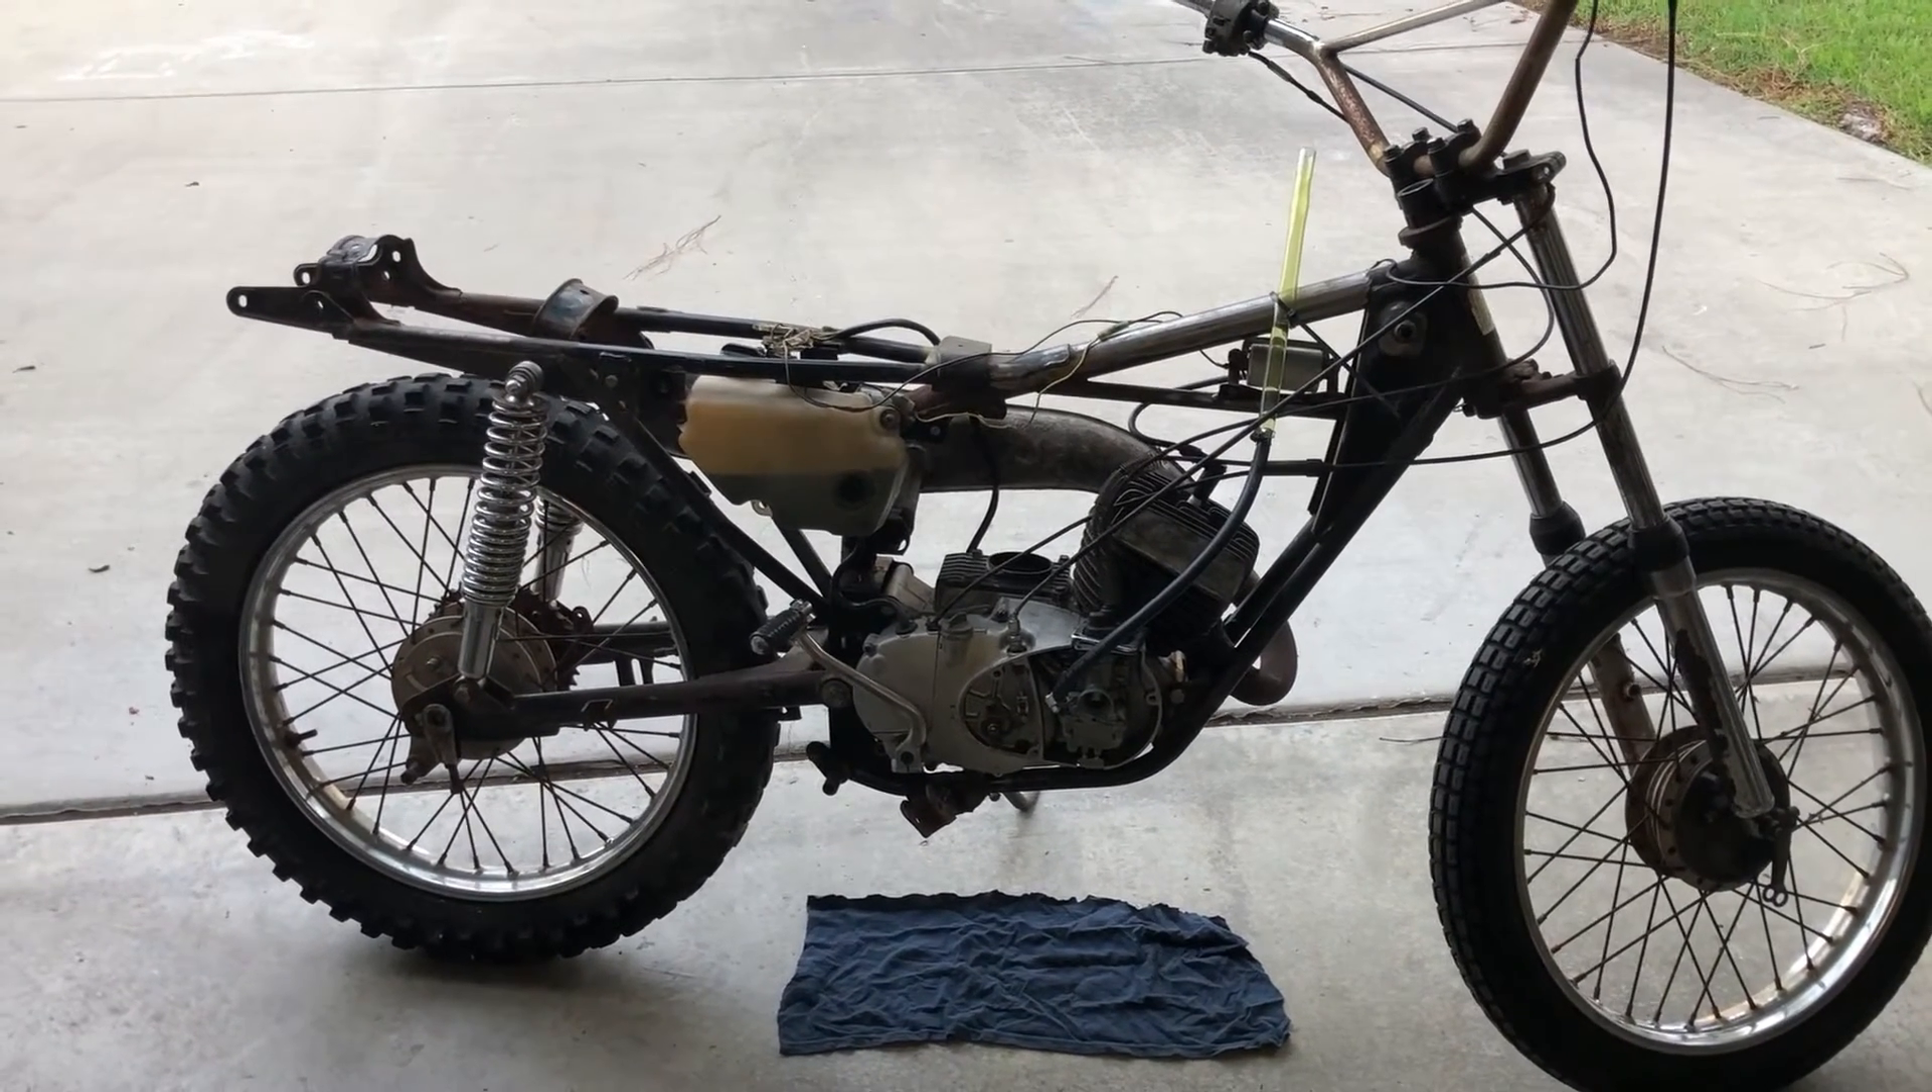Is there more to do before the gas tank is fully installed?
Yes.